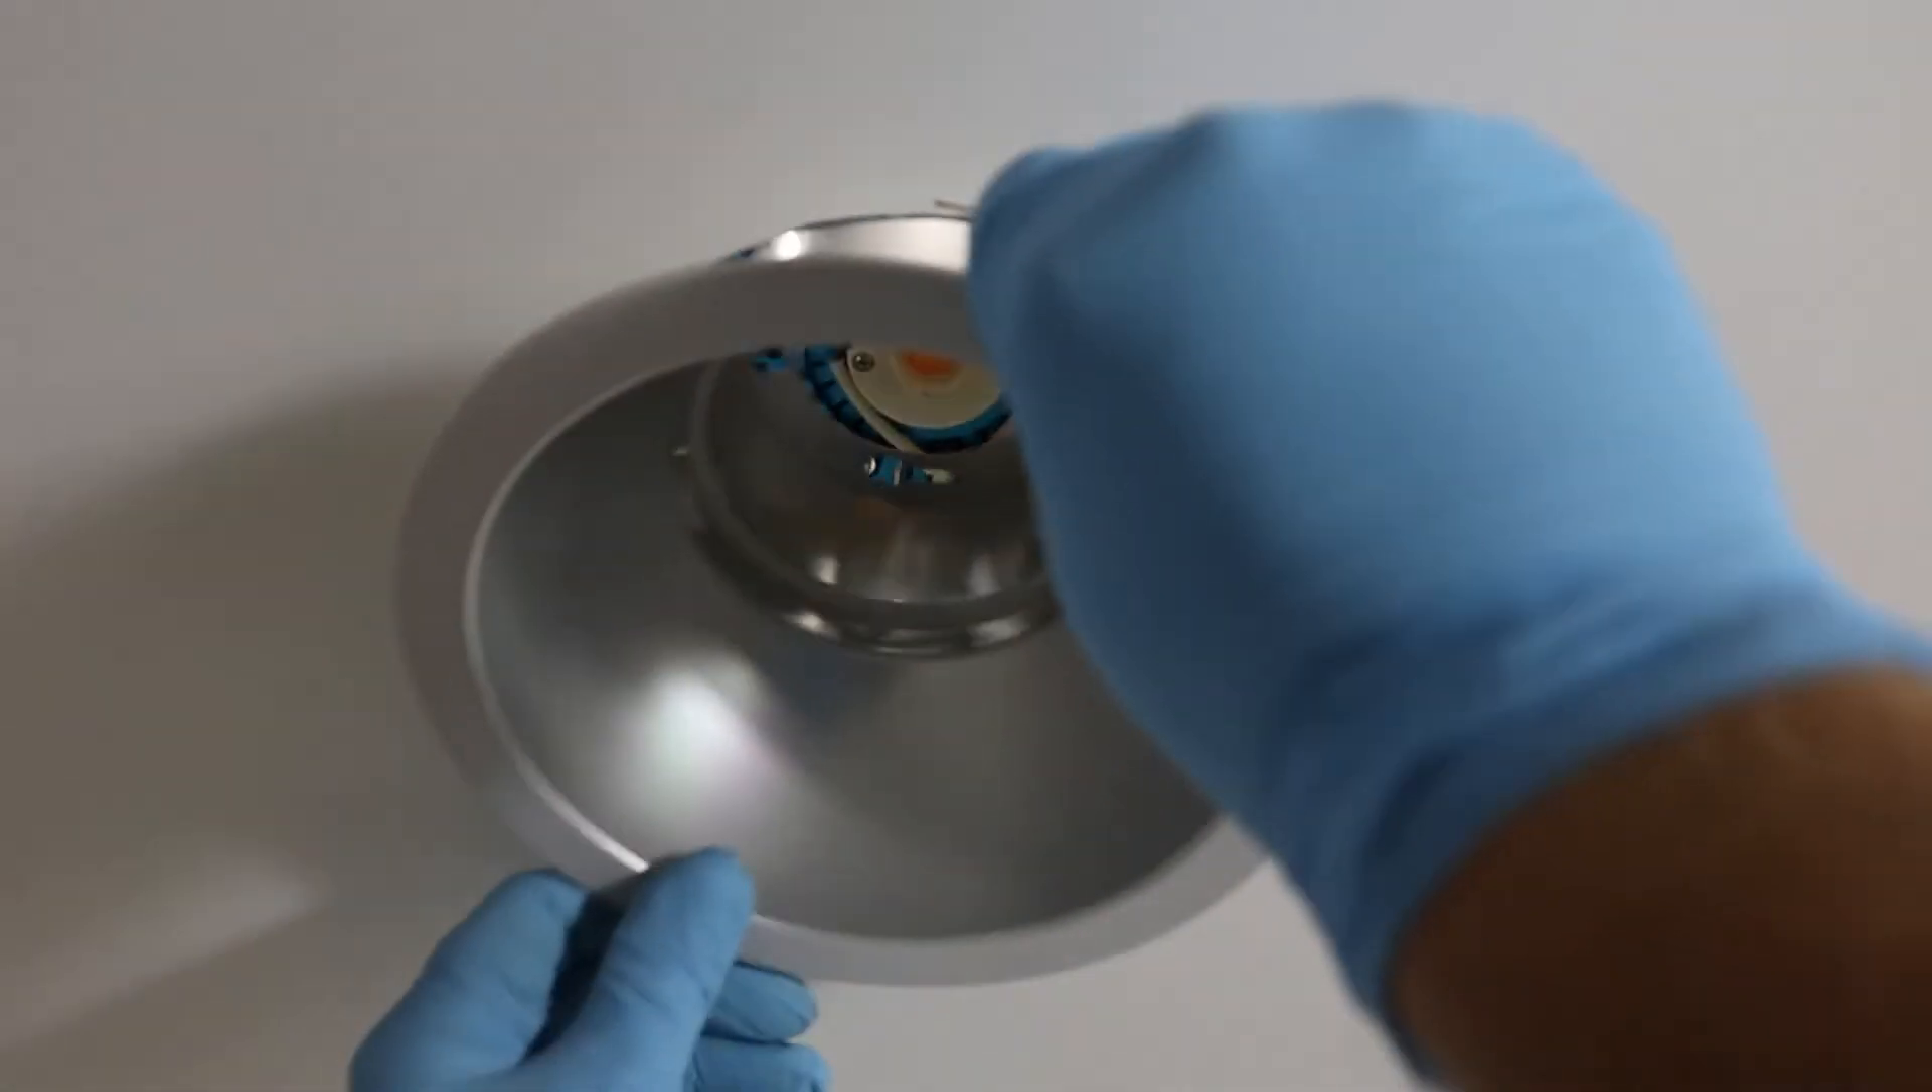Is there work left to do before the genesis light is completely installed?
Yes.